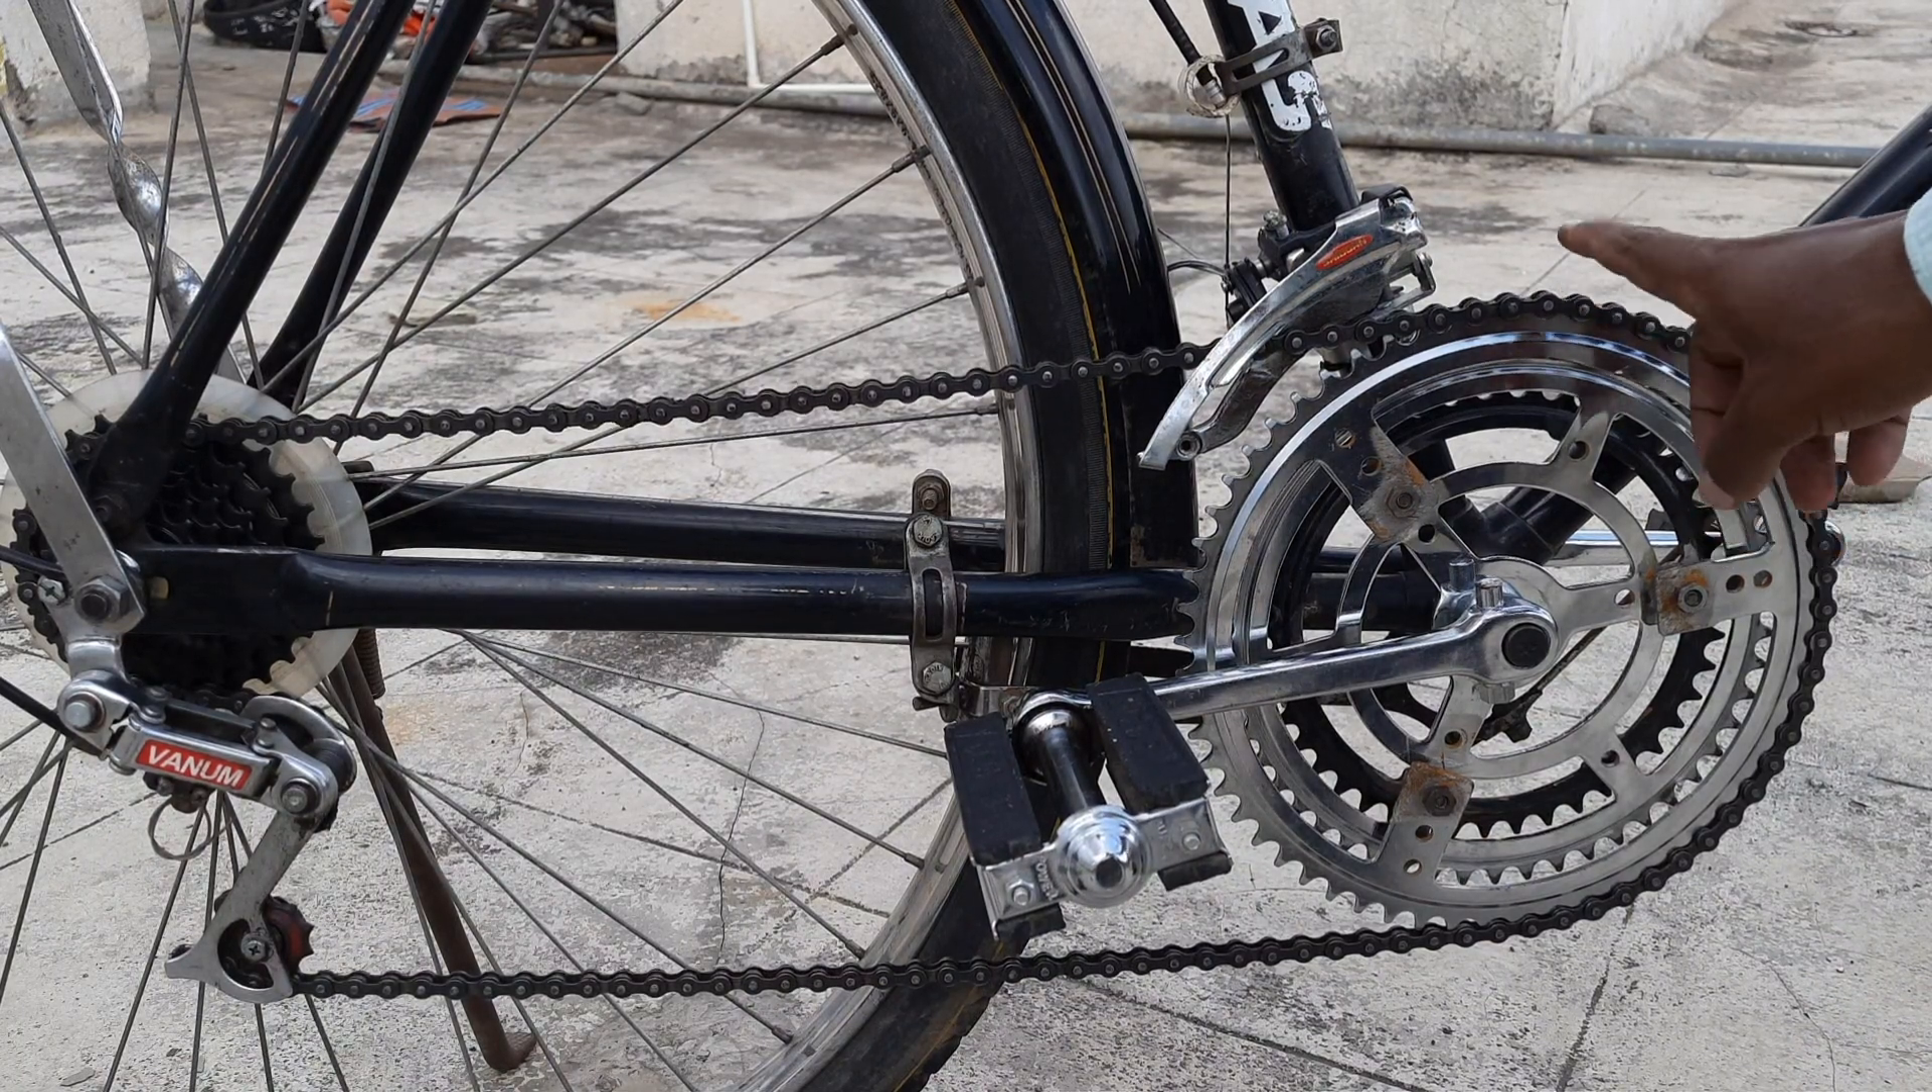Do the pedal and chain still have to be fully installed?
No.